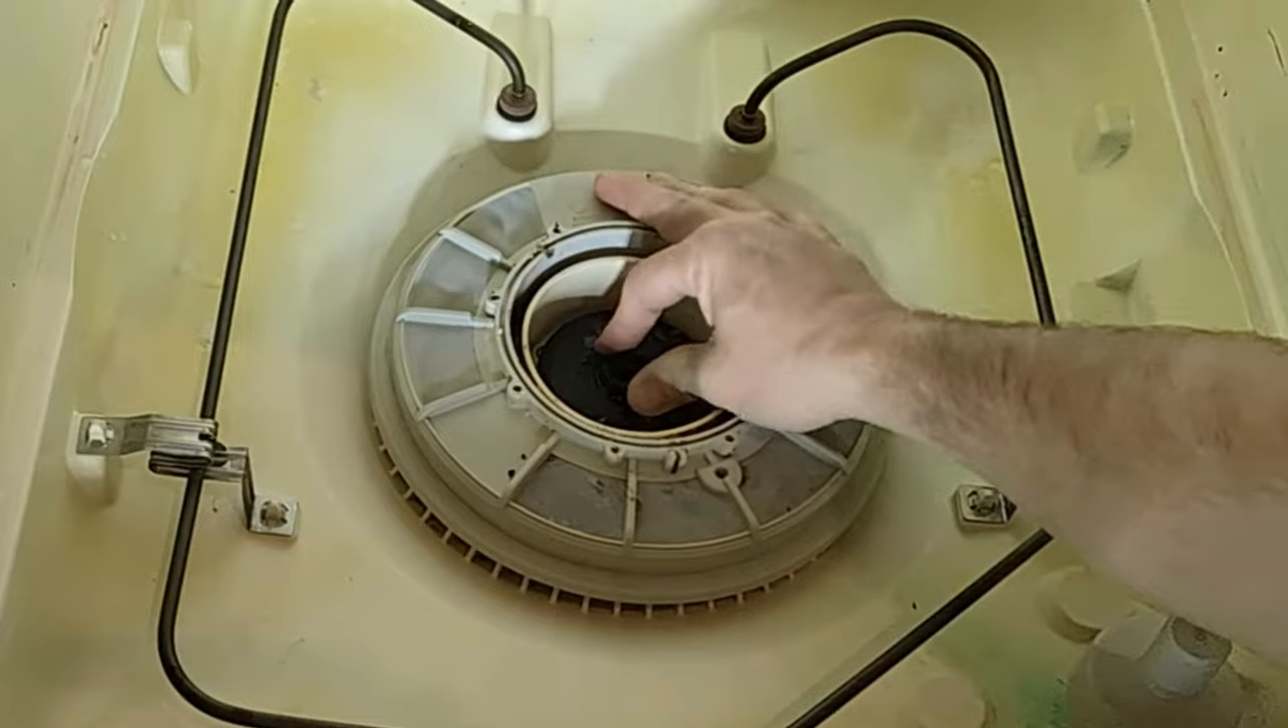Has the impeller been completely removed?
No.